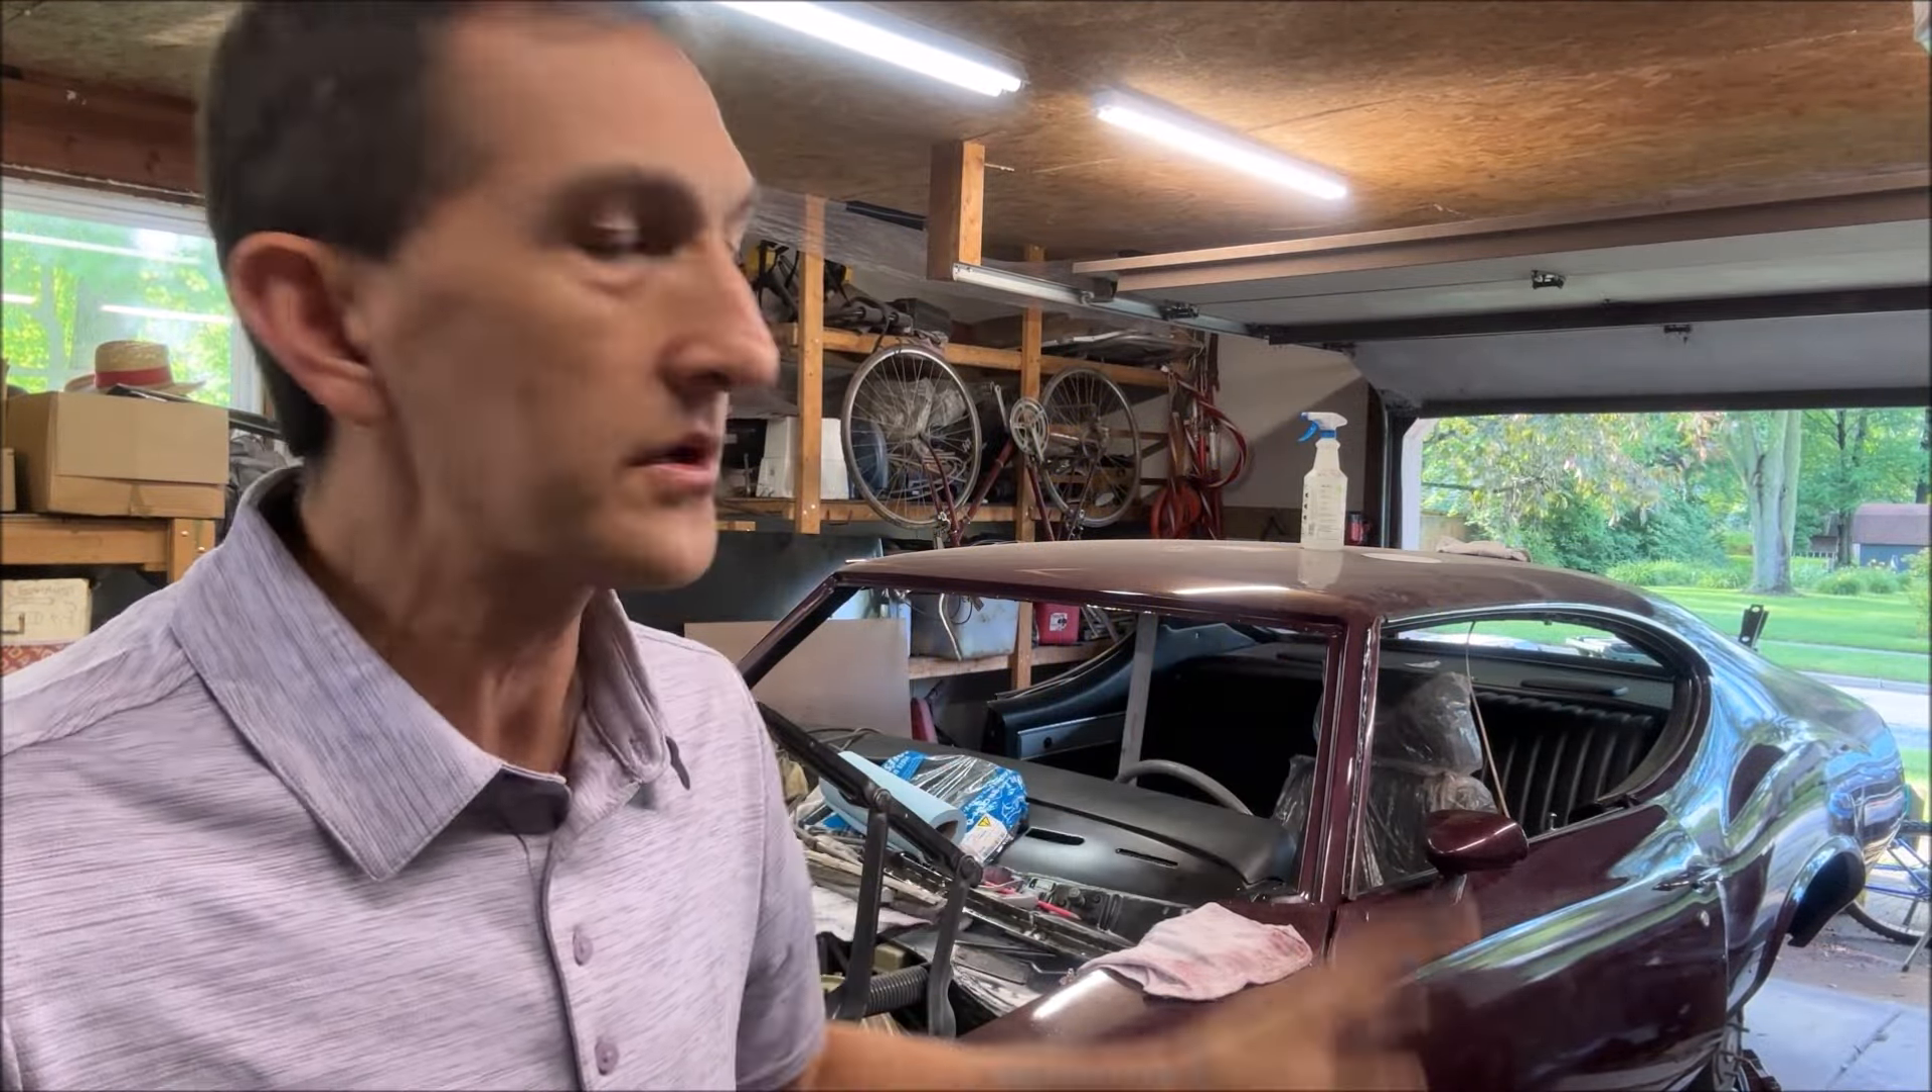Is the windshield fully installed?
No.